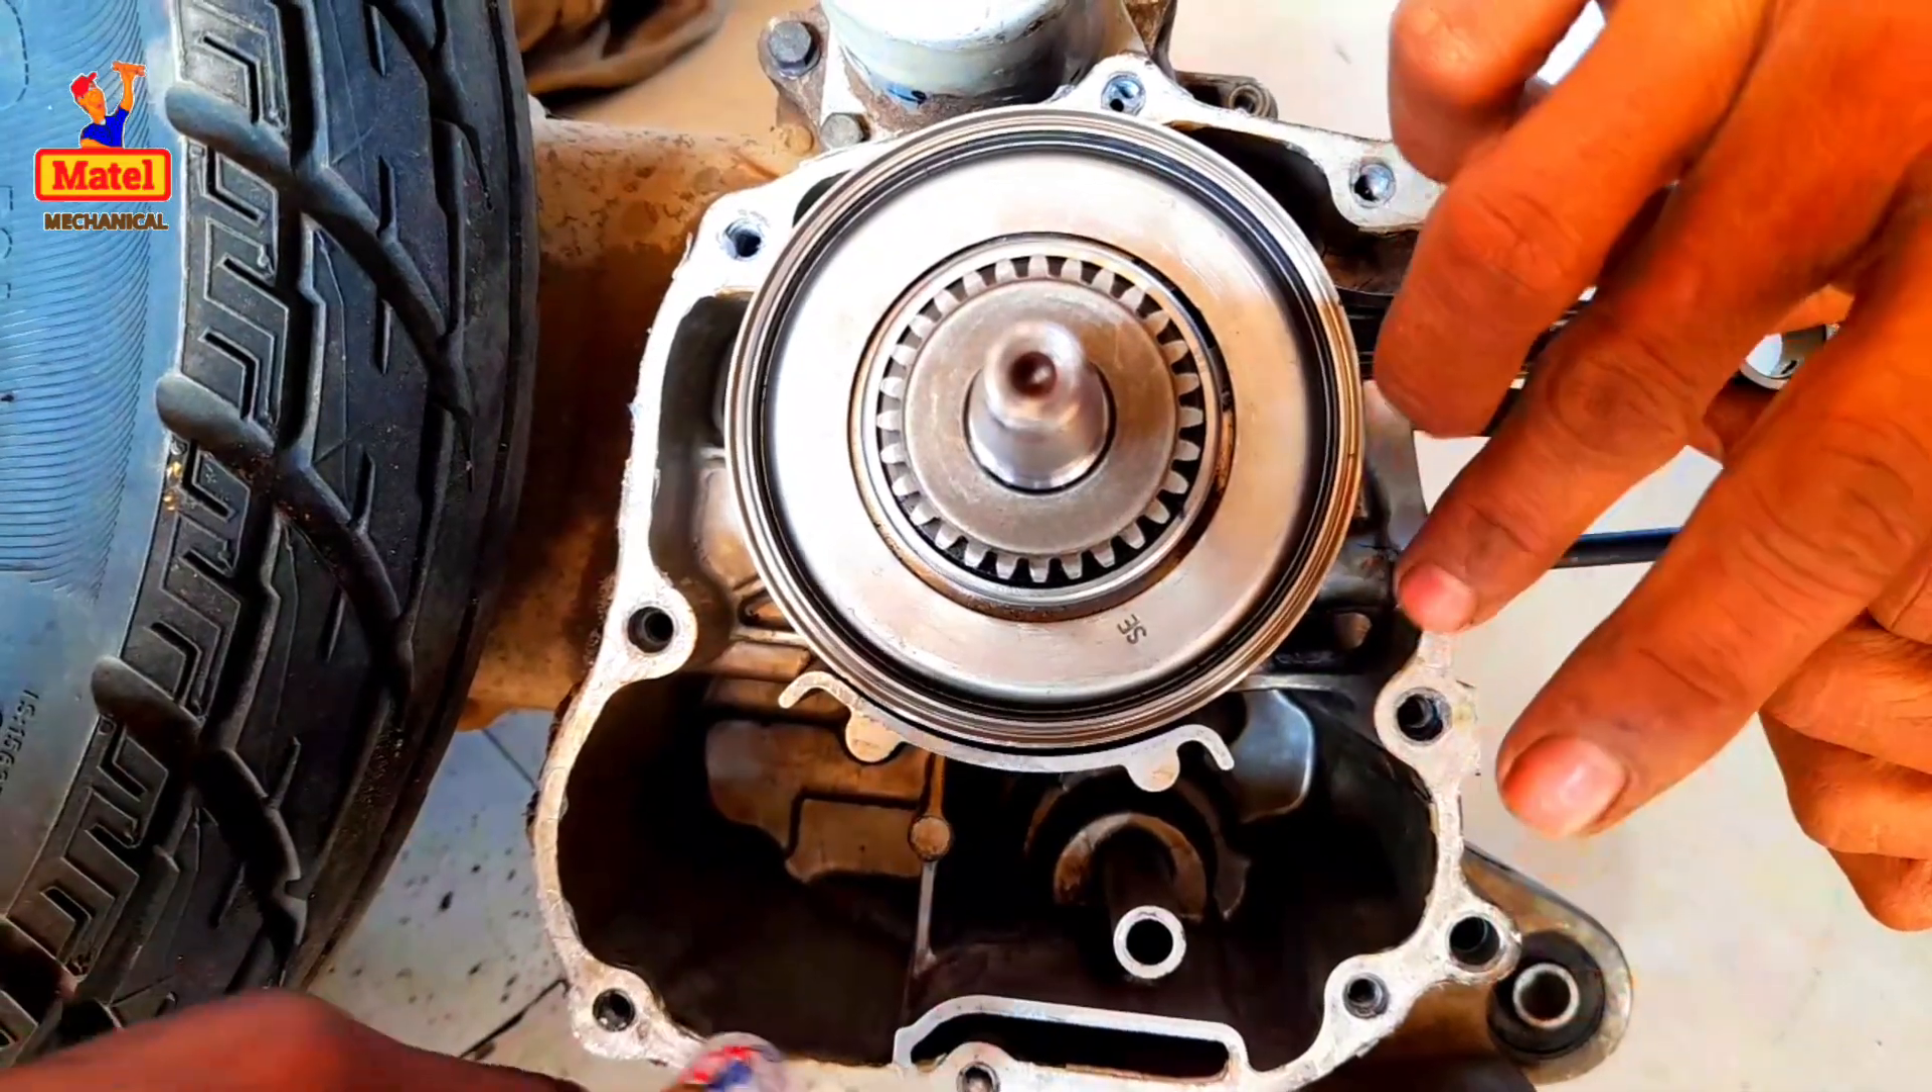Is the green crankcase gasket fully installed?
No.